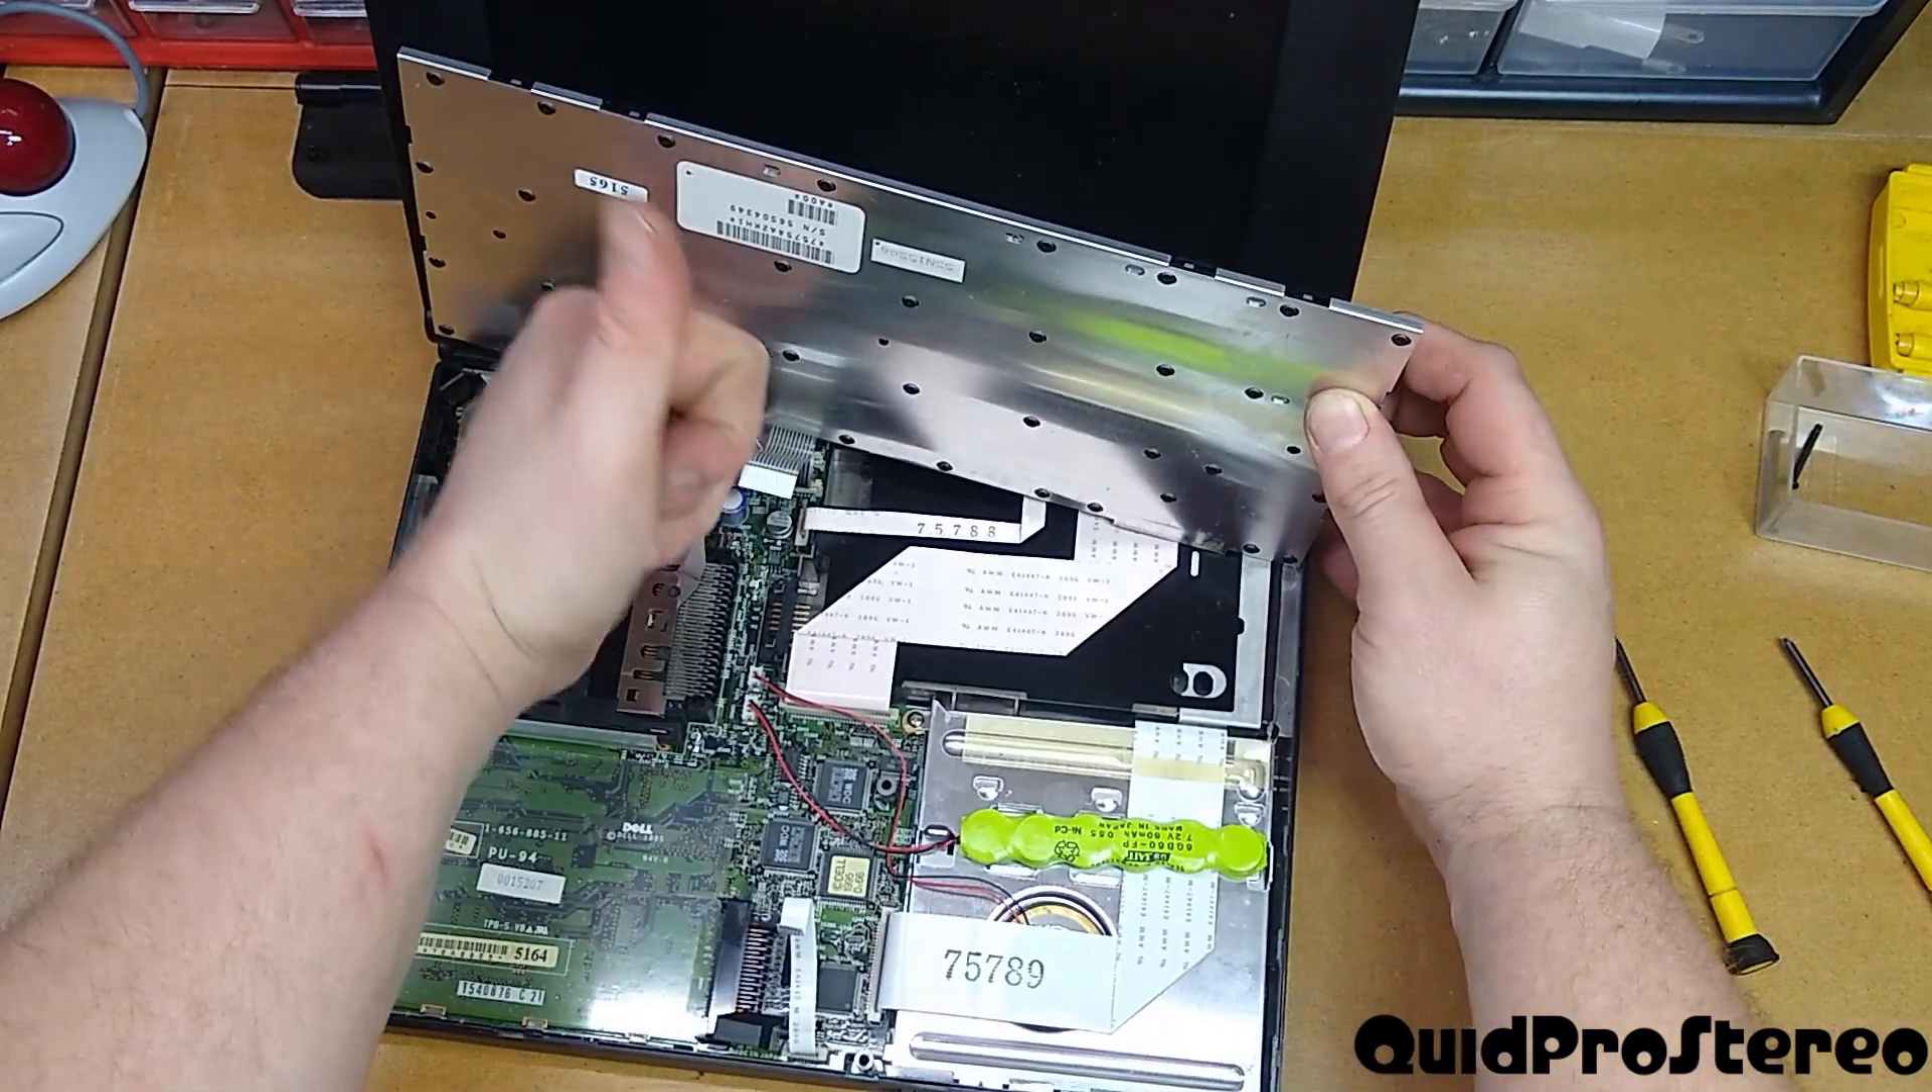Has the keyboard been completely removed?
No.